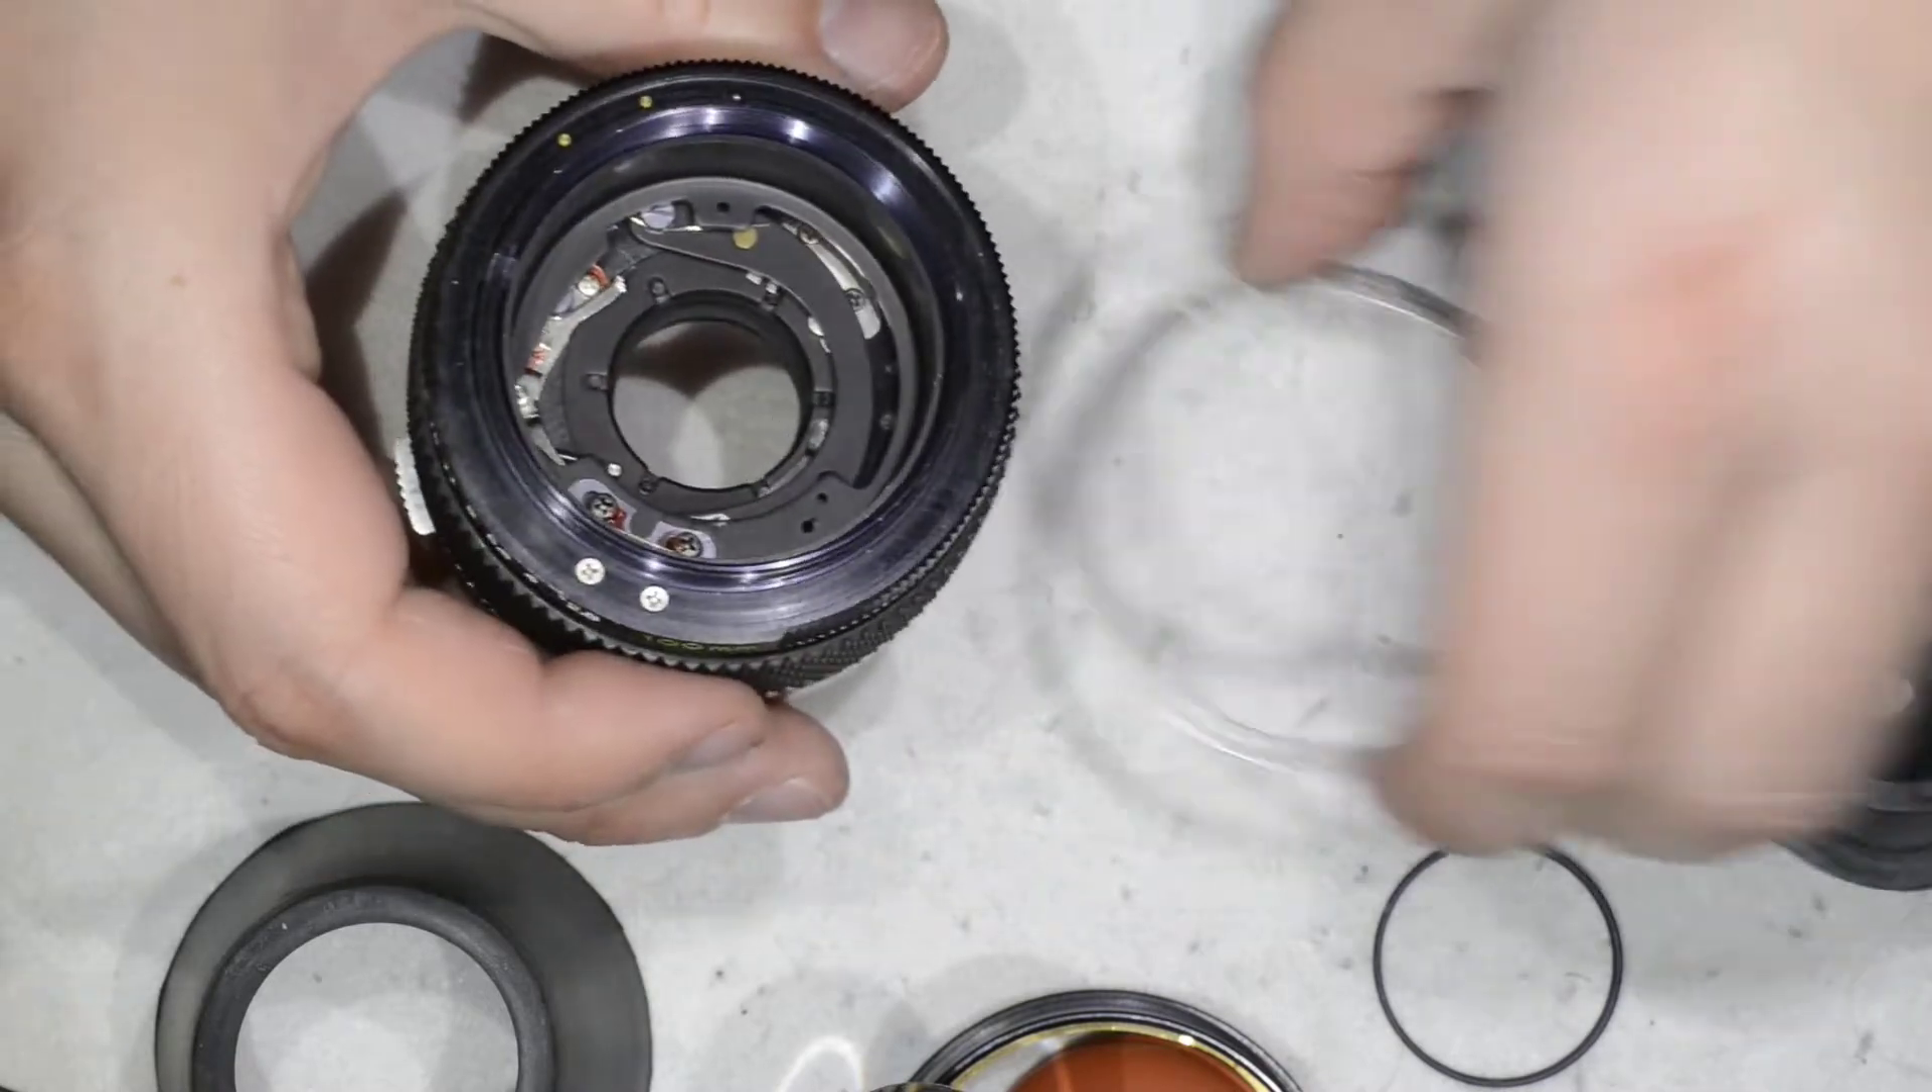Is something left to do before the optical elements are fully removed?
No.